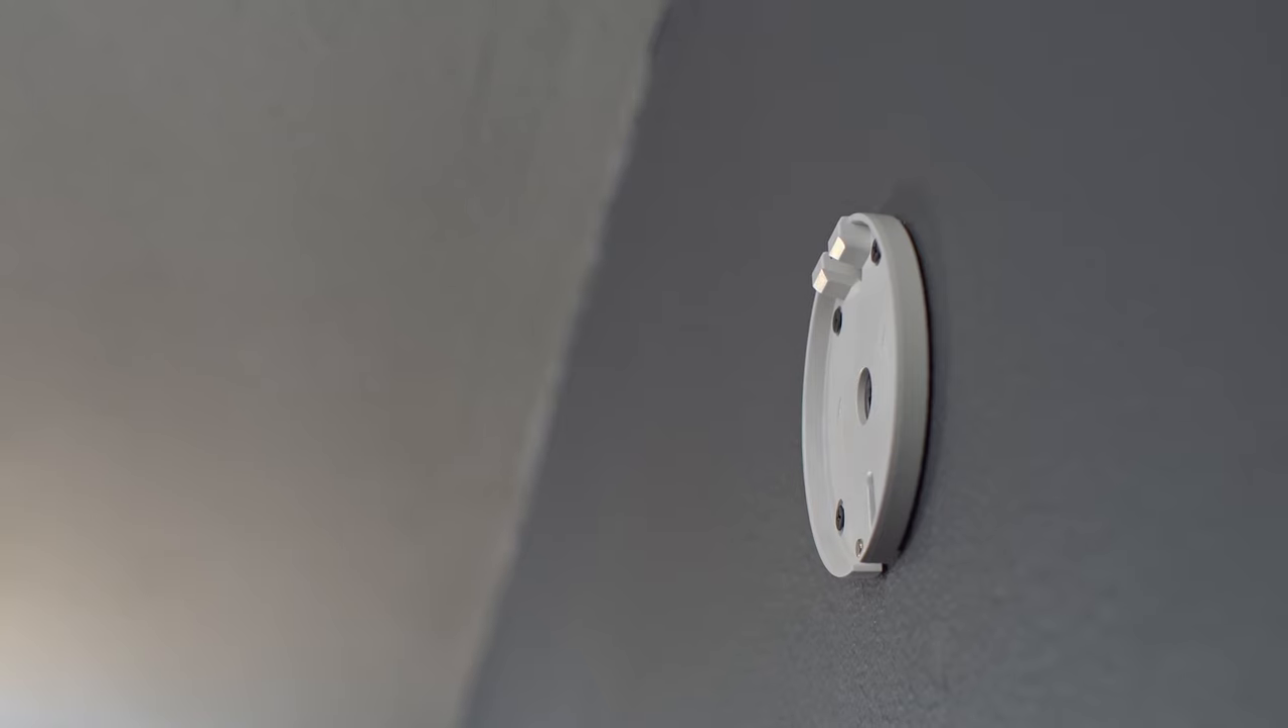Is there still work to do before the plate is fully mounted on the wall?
No.